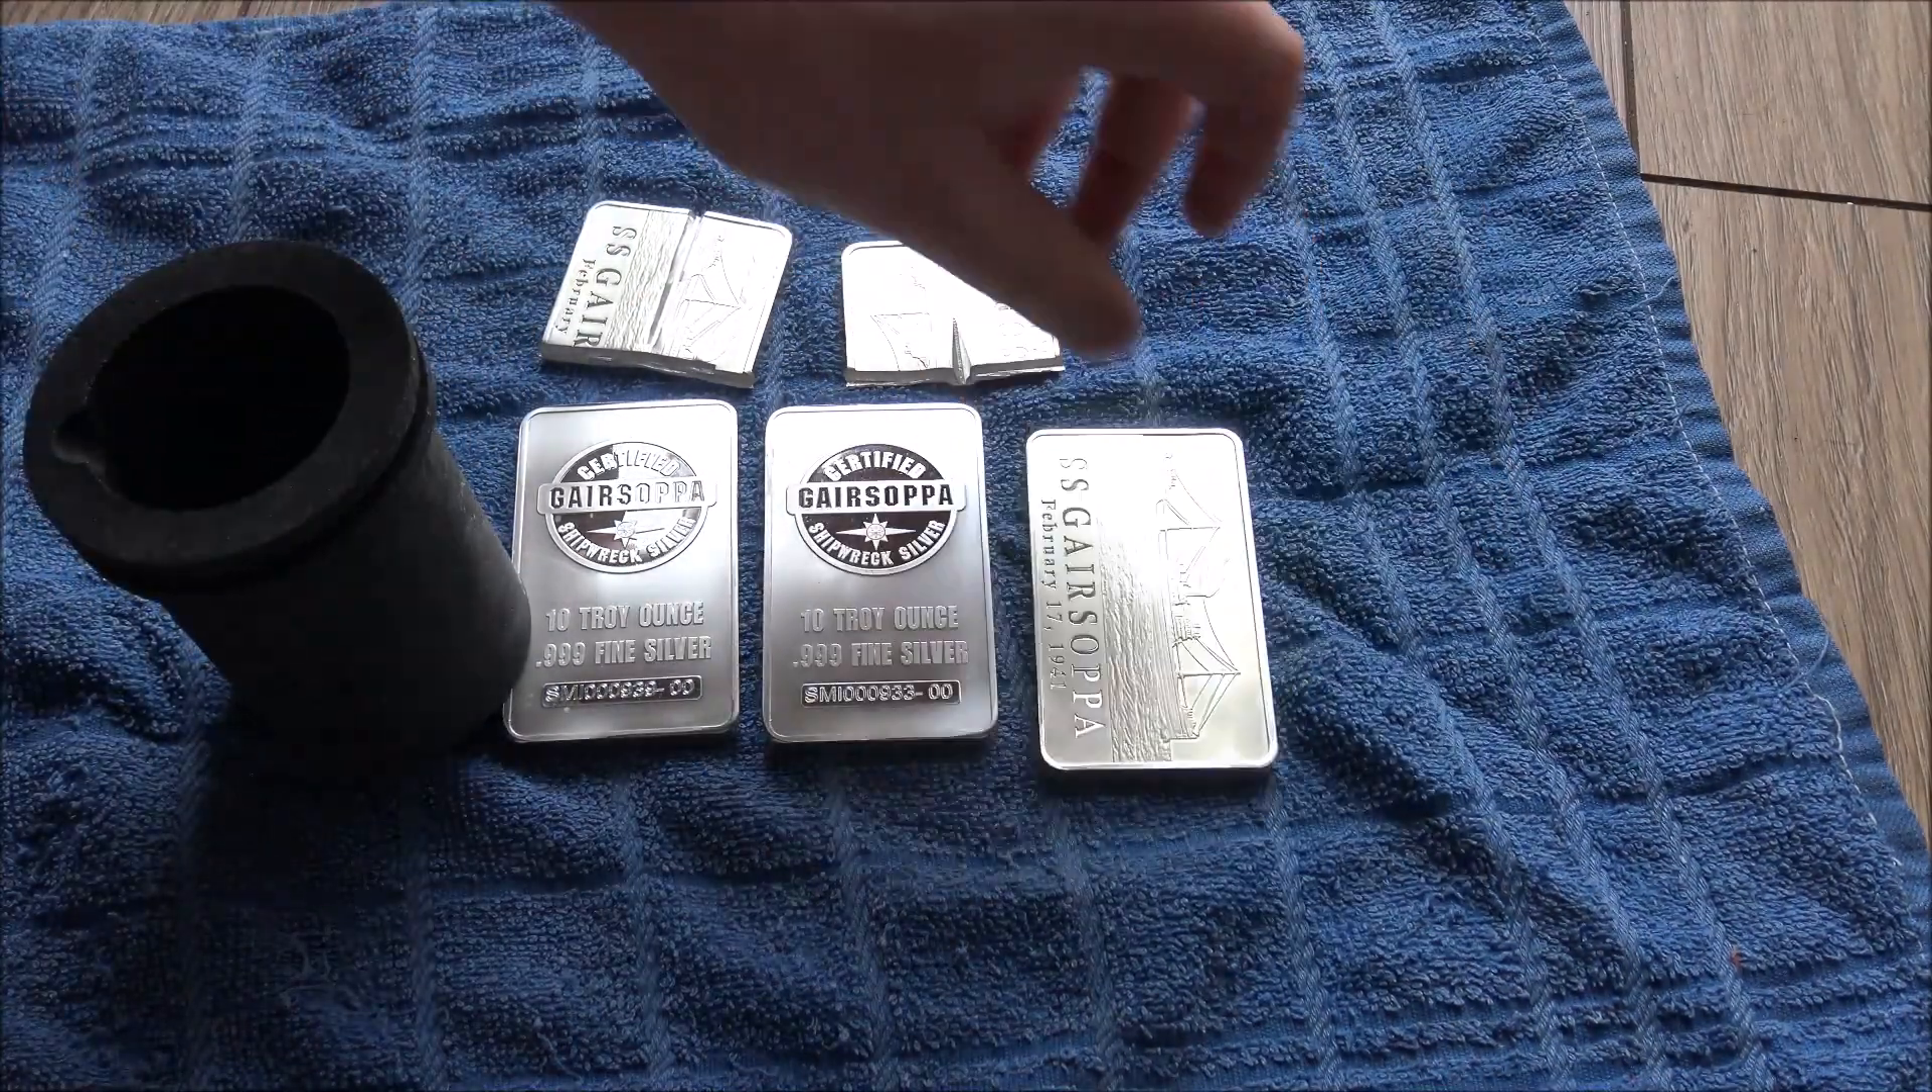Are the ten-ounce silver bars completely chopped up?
No.